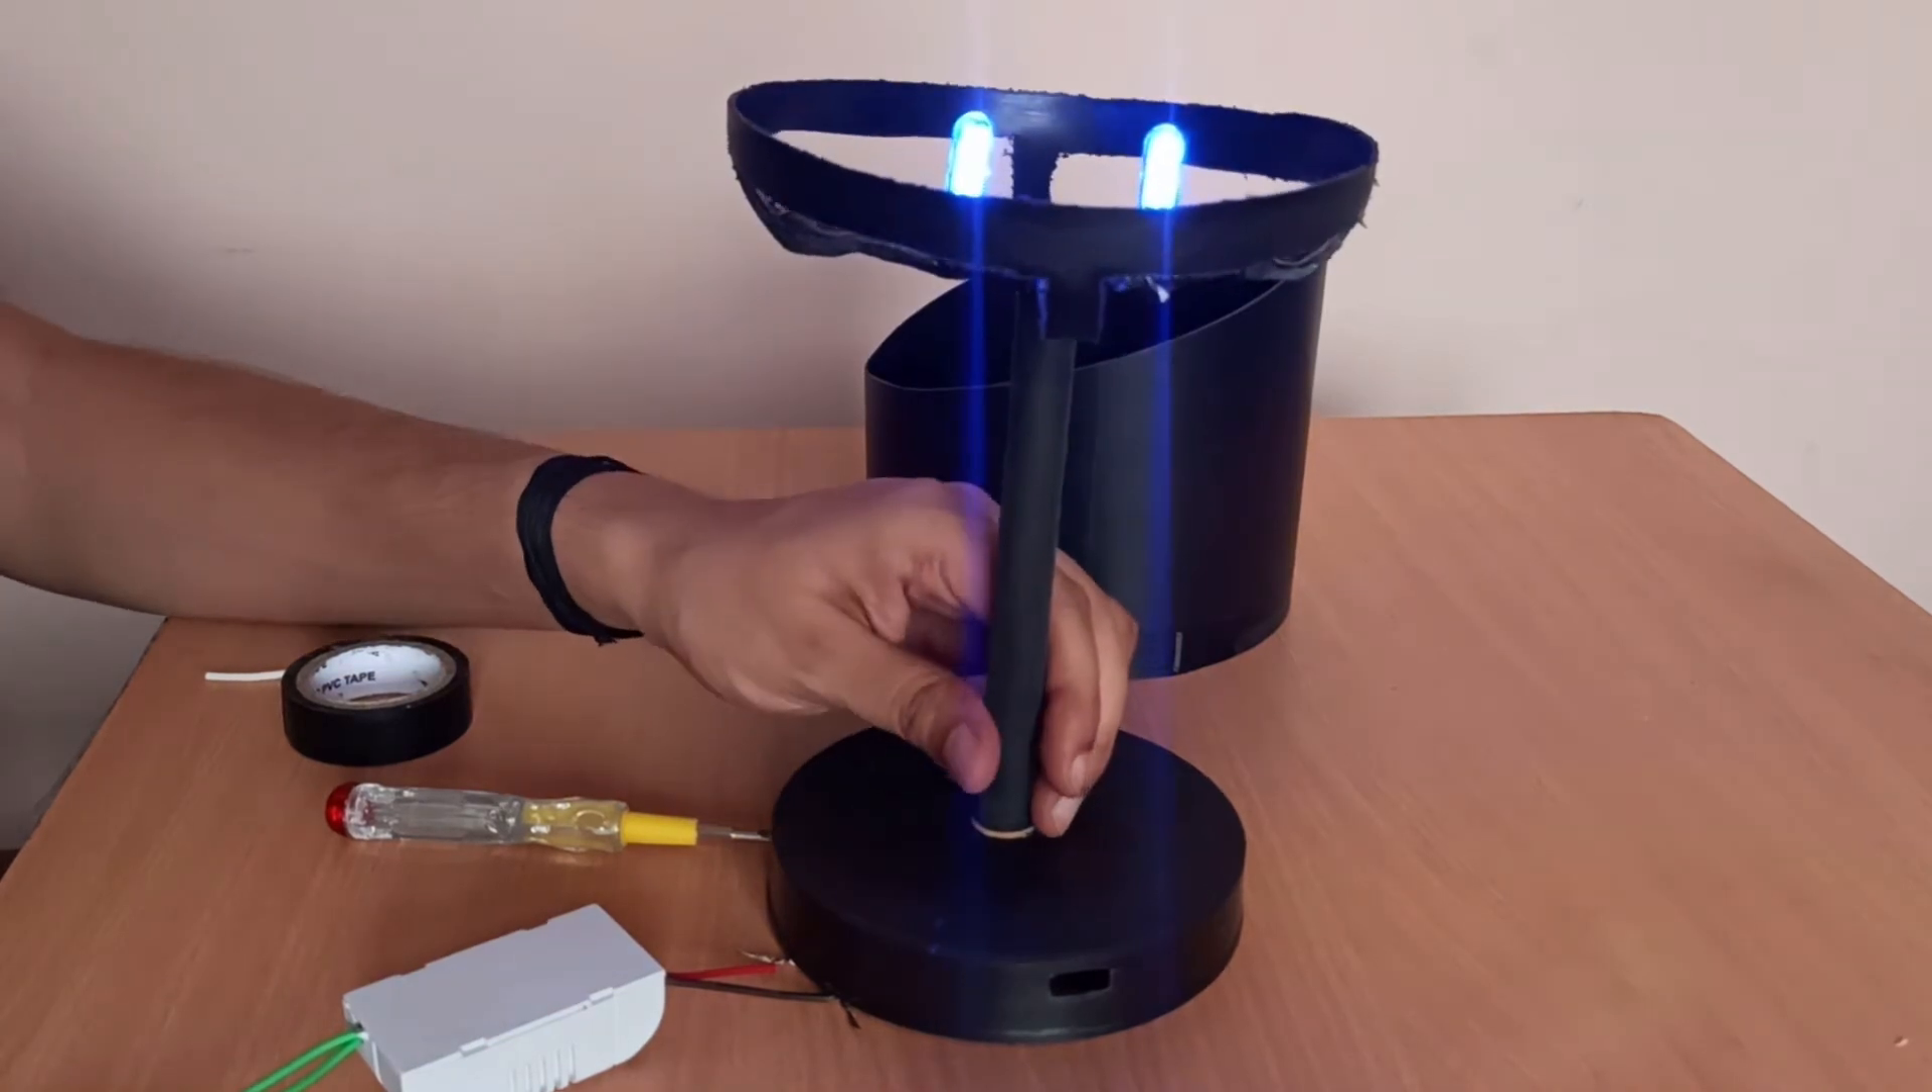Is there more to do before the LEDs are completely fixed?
No.